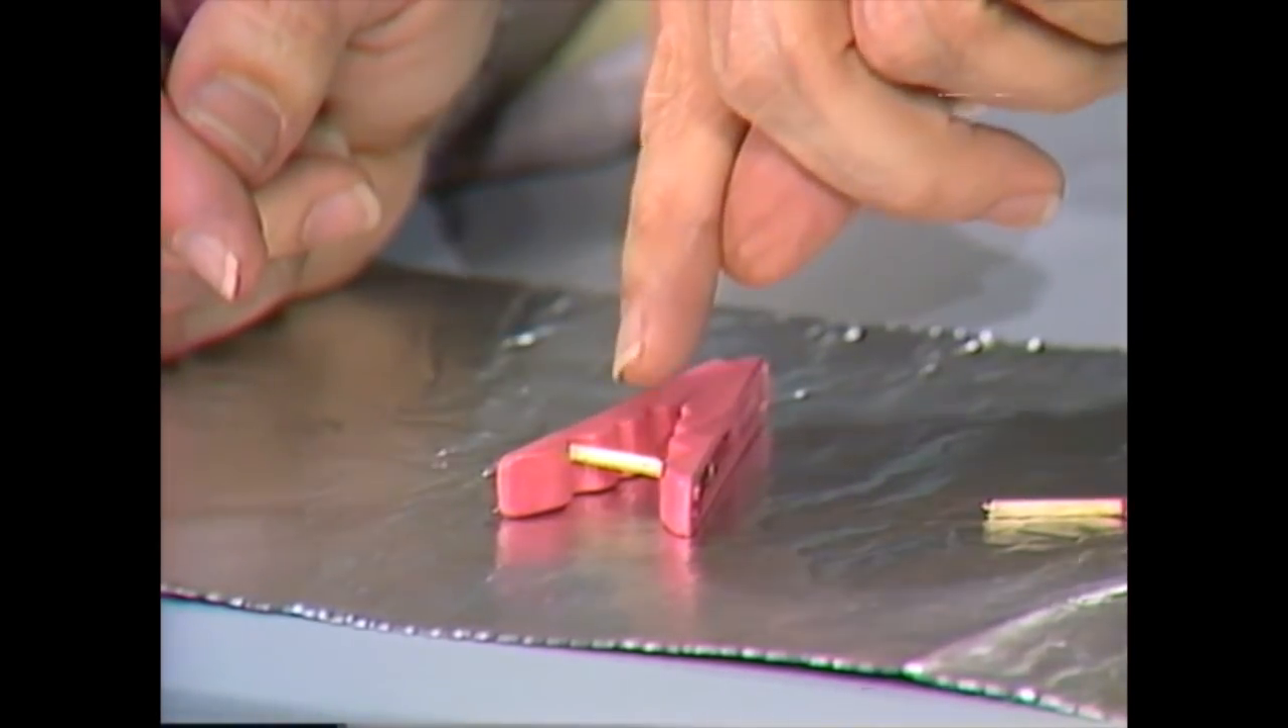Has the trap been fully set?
Yes.